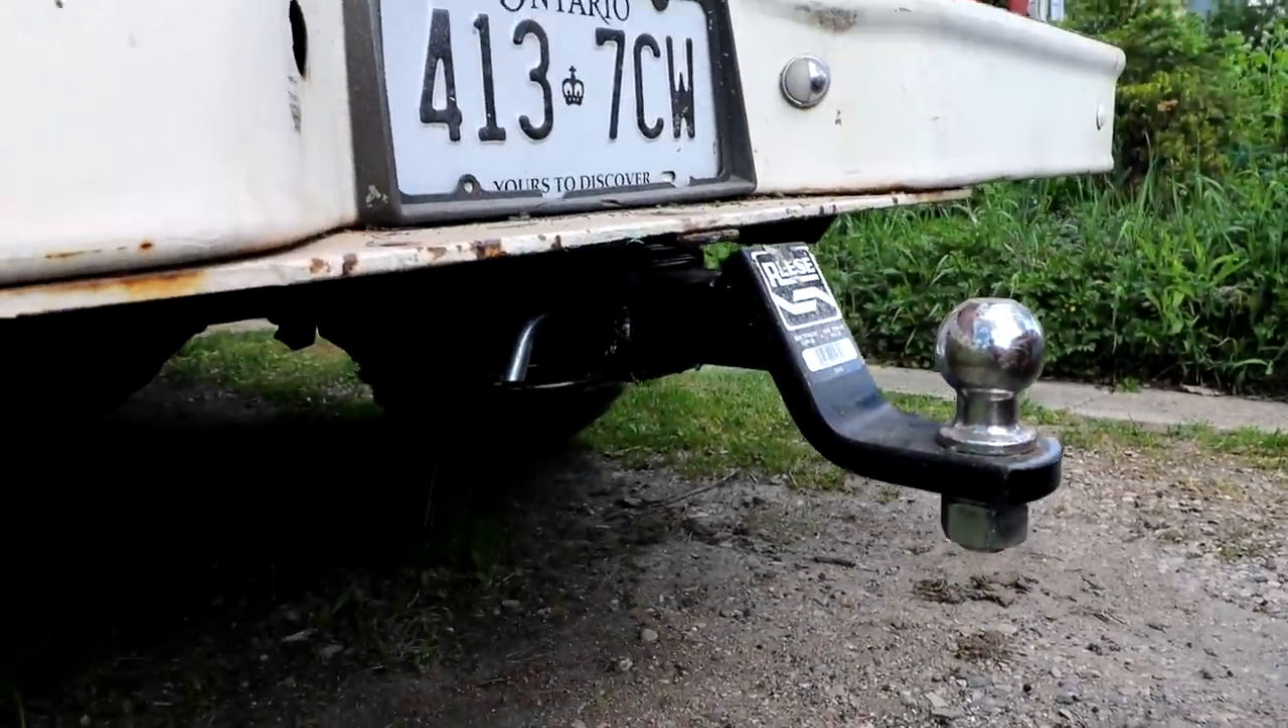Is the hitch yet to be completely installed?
No.